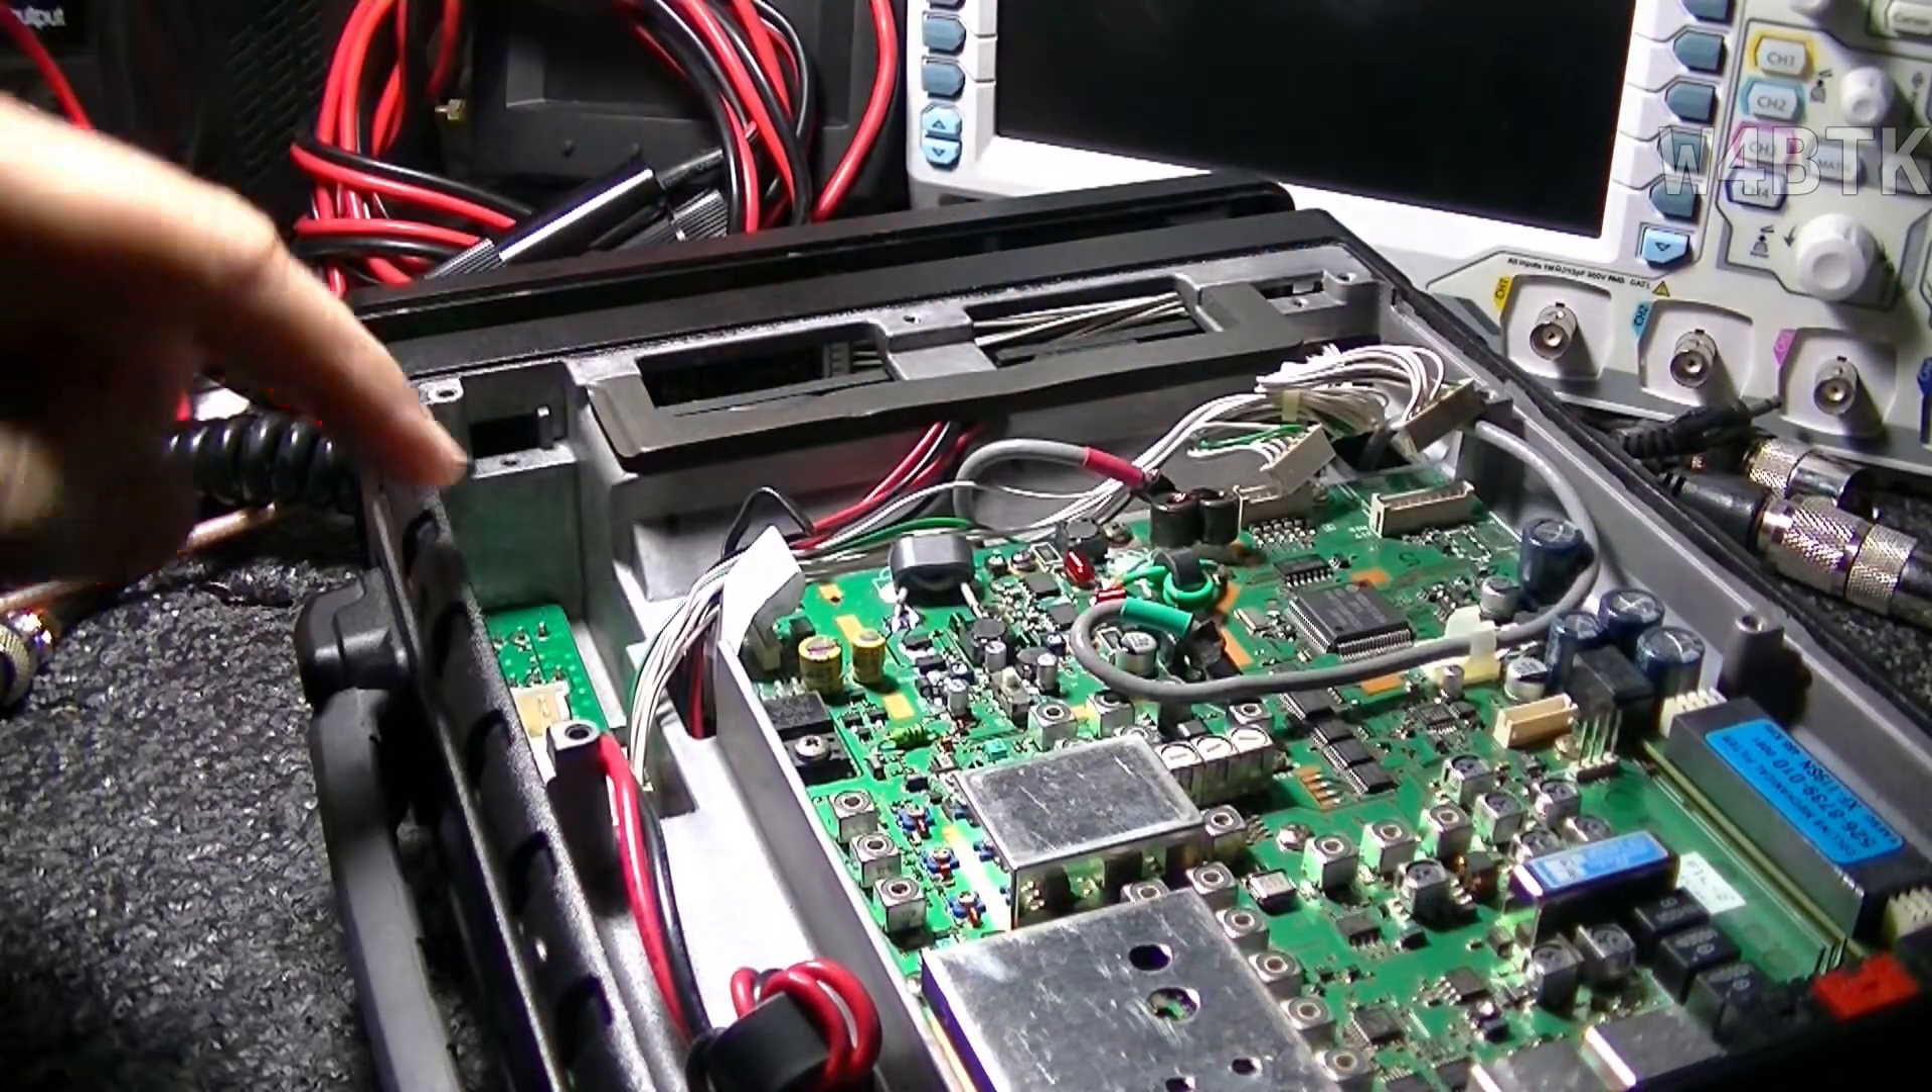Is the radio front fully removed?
No.